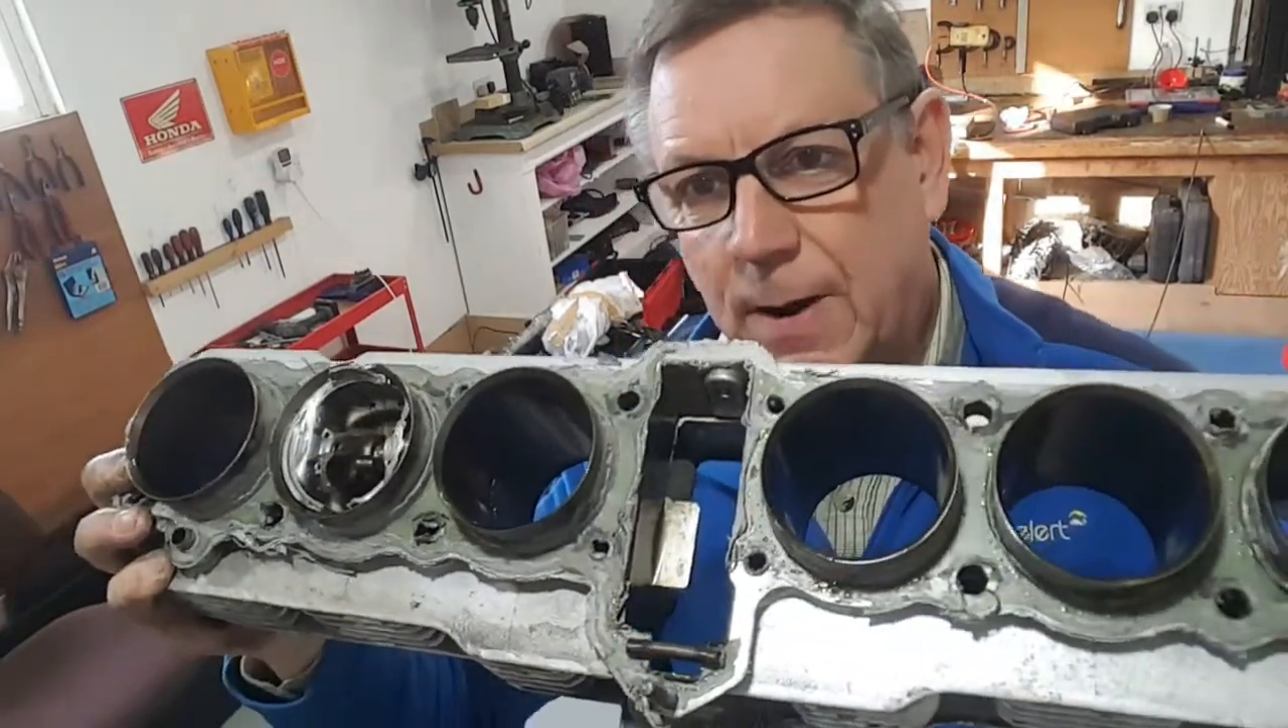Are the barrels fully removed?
Yes.